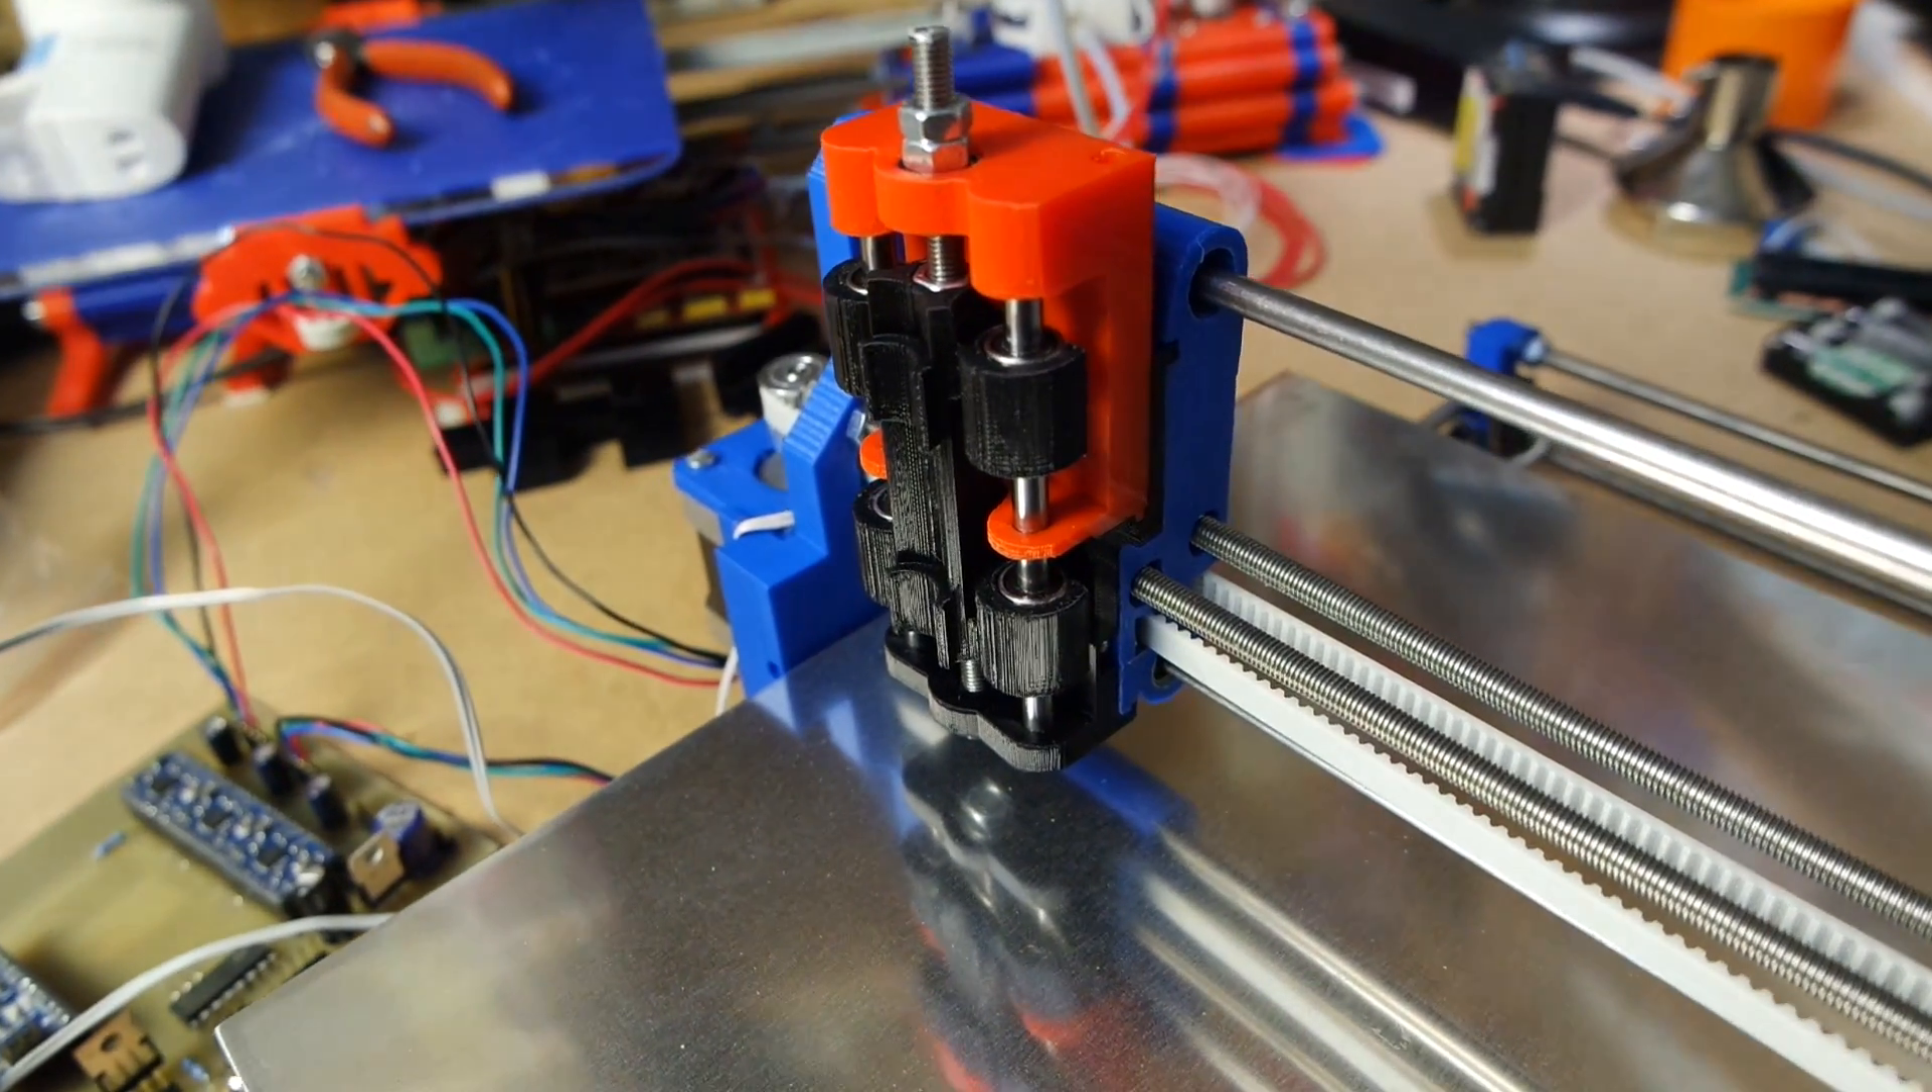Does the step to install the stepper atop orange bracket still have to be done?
Yes.